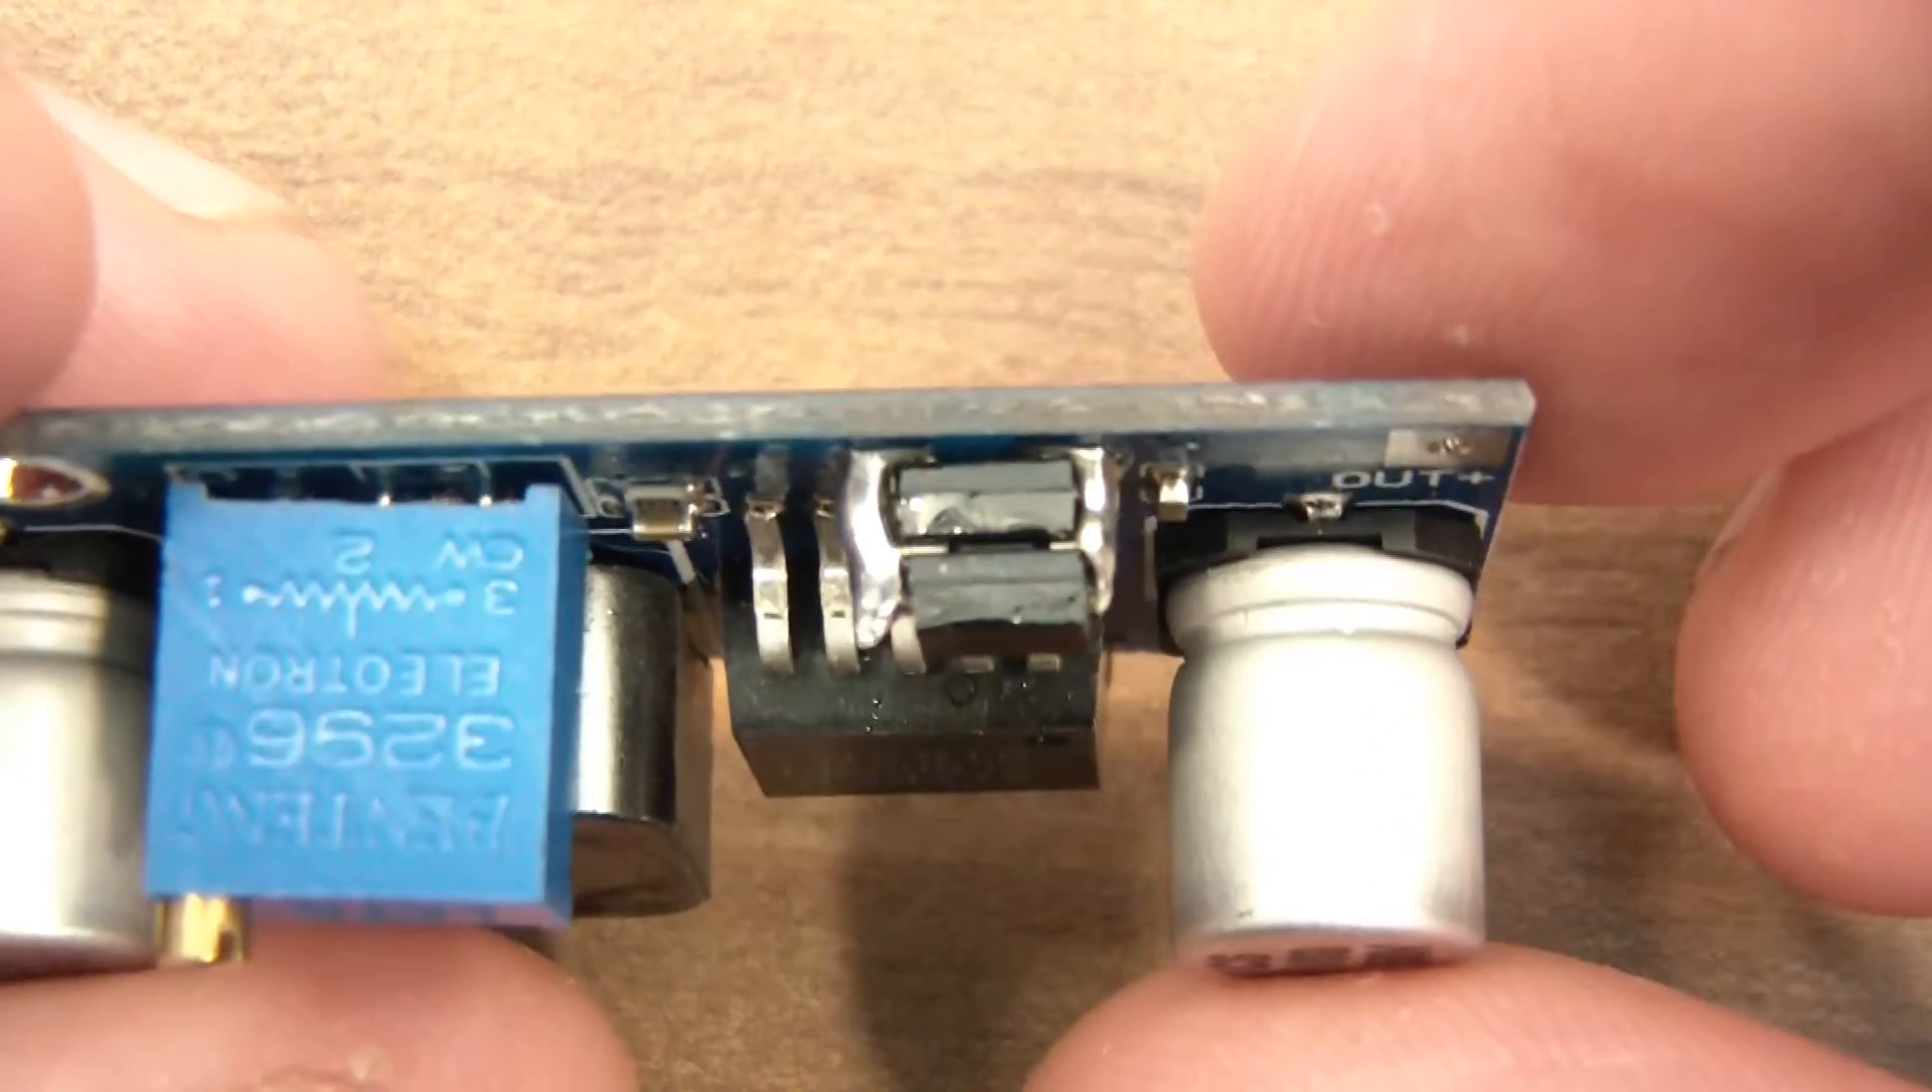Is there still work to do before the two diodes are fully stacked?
No.